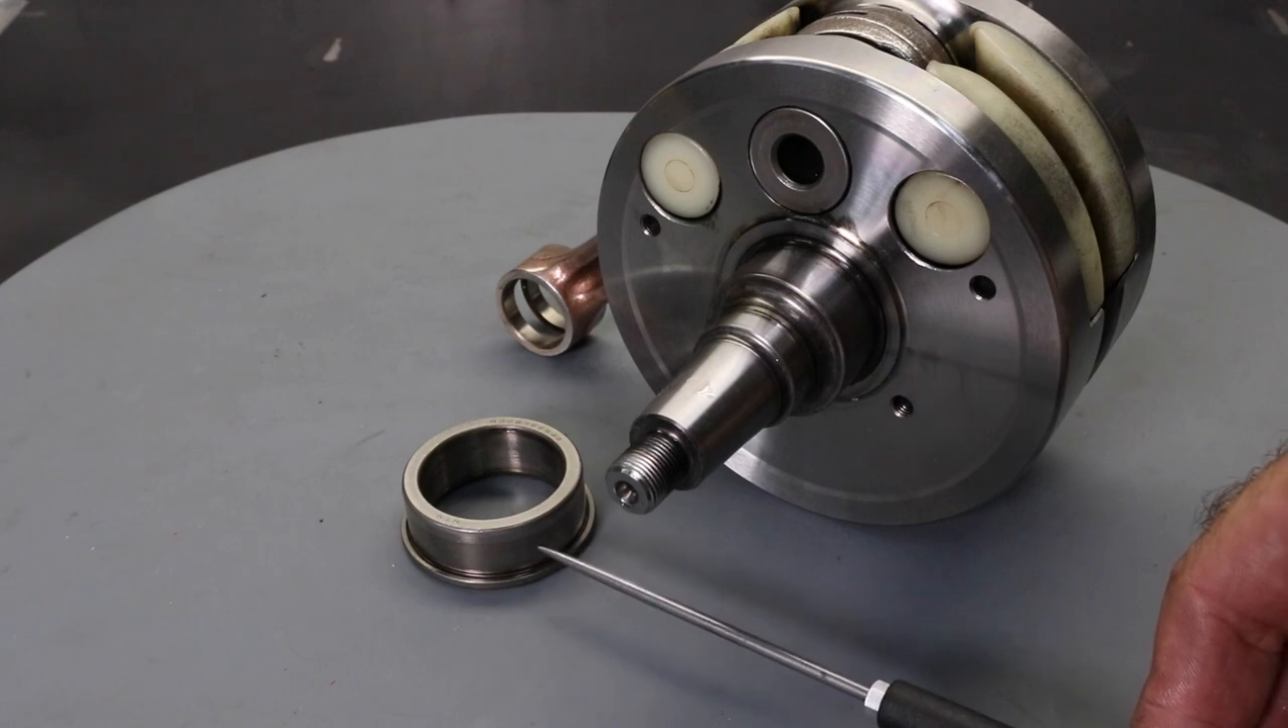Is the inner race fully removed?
Yes.